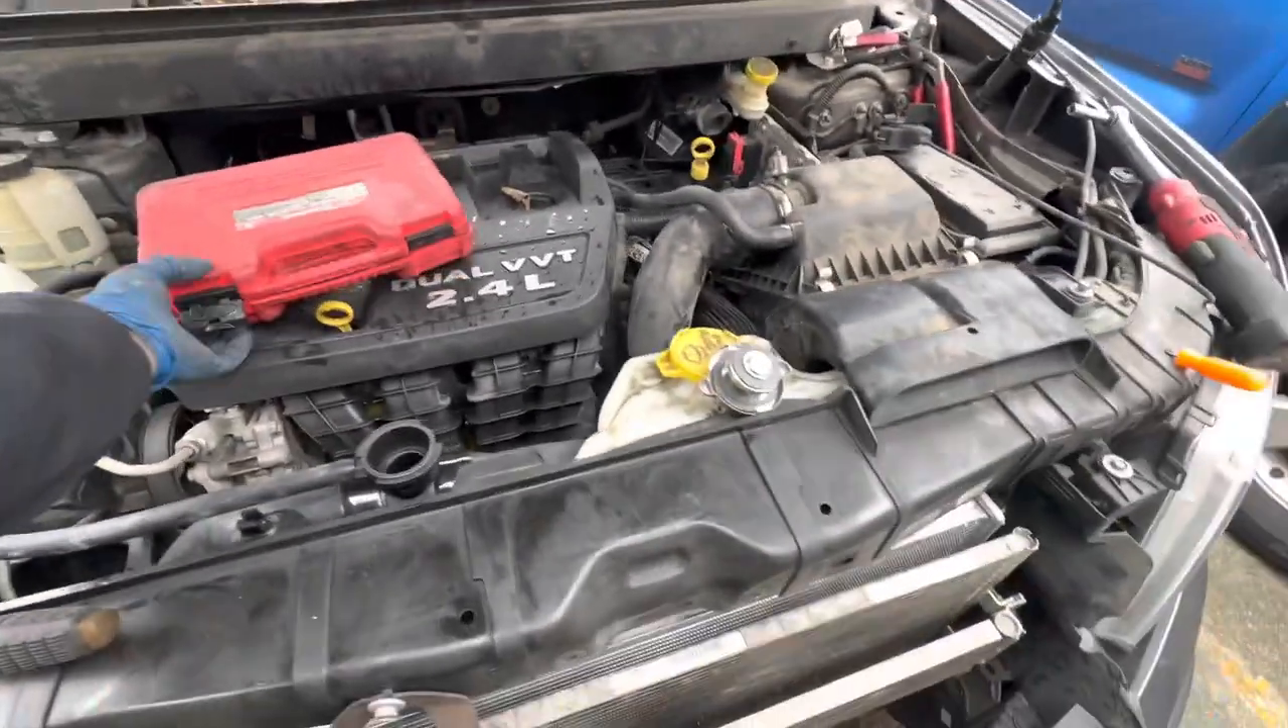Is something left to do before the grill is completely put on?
Yes.